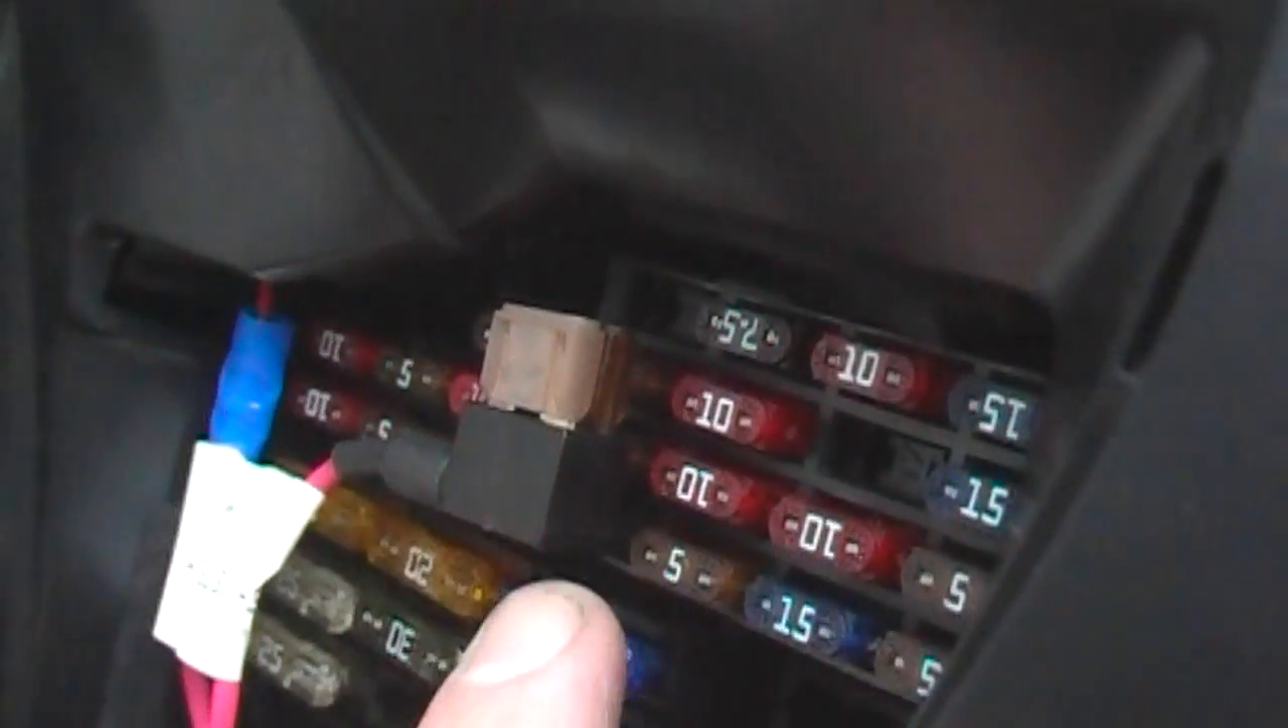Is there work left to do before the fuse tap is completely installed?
No.